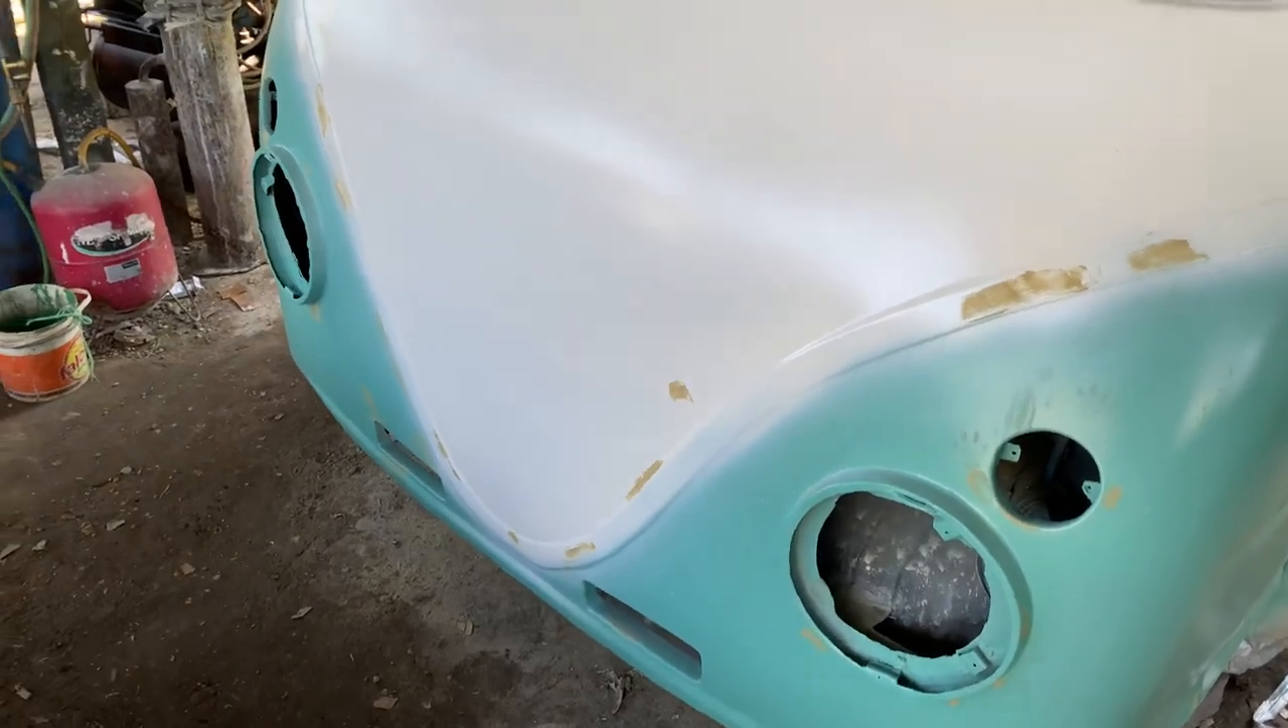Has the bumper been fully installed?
No.